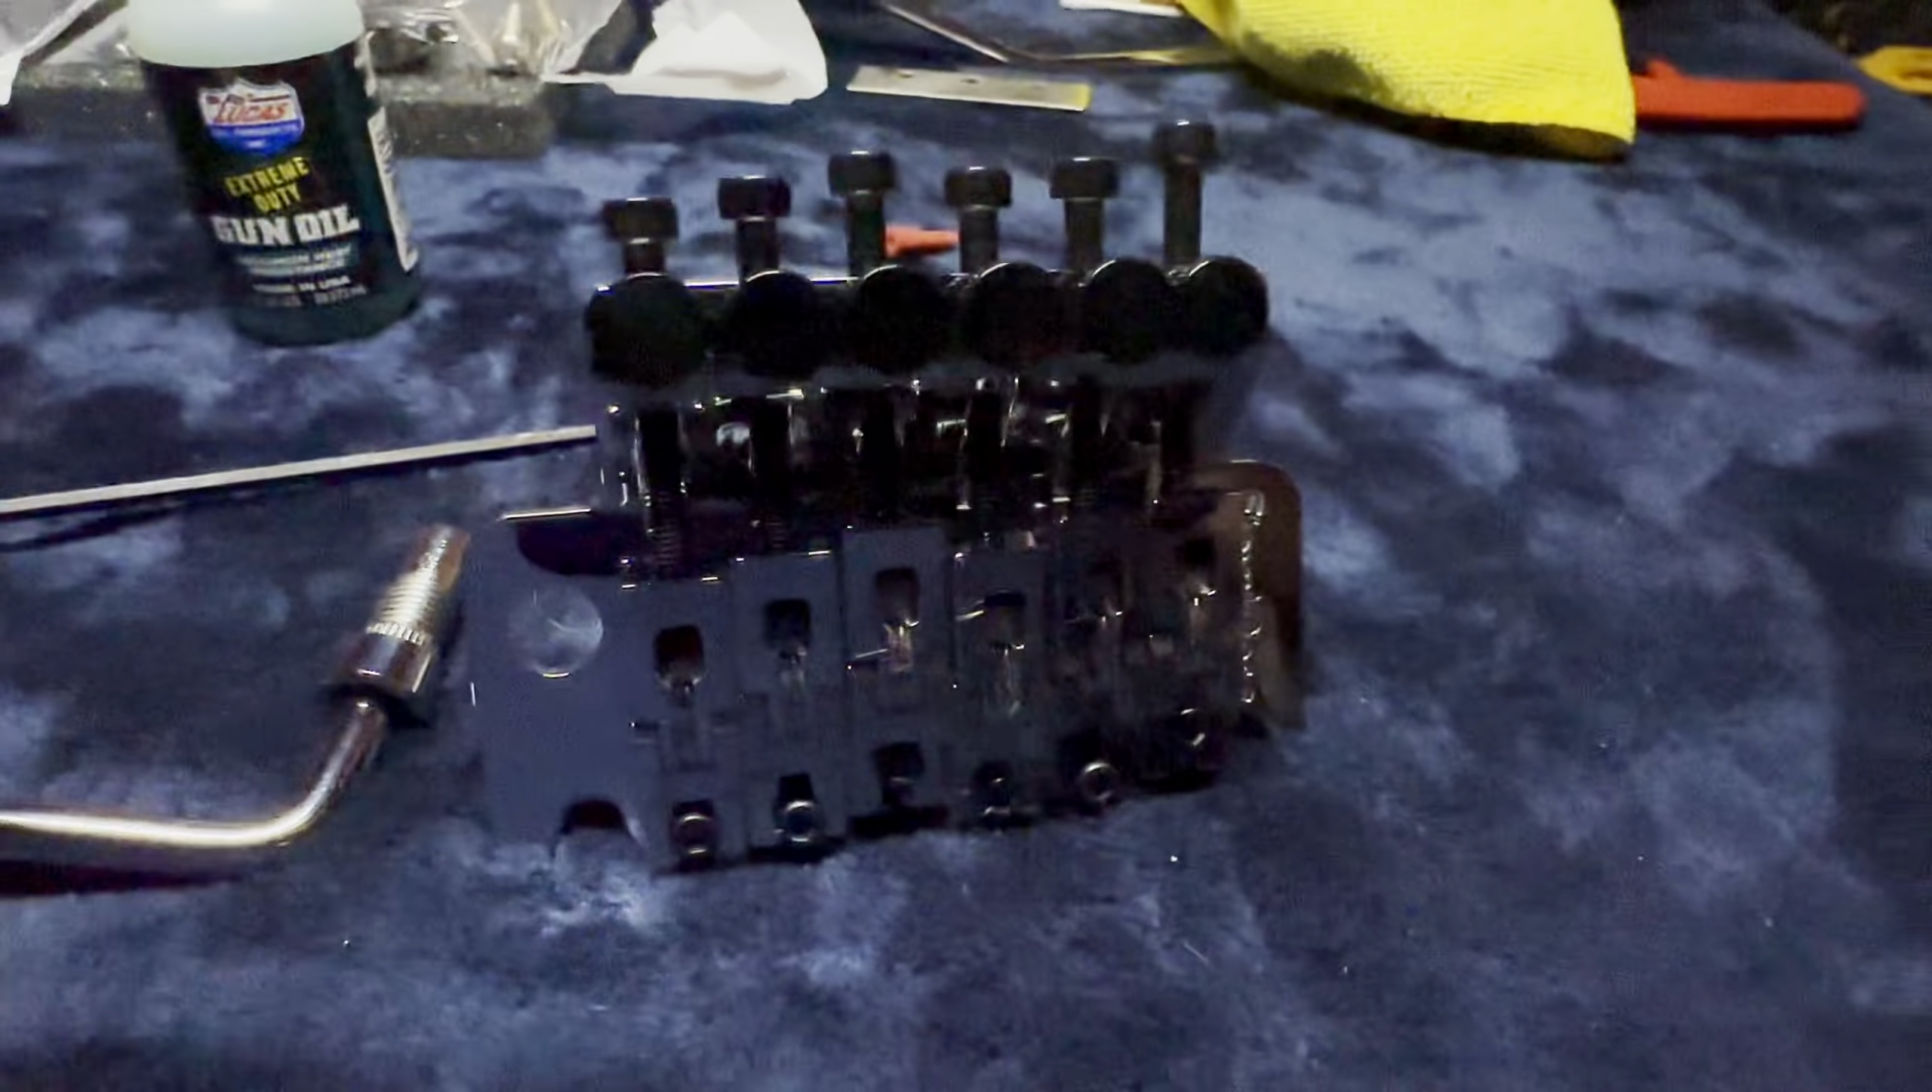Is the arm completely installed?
No.